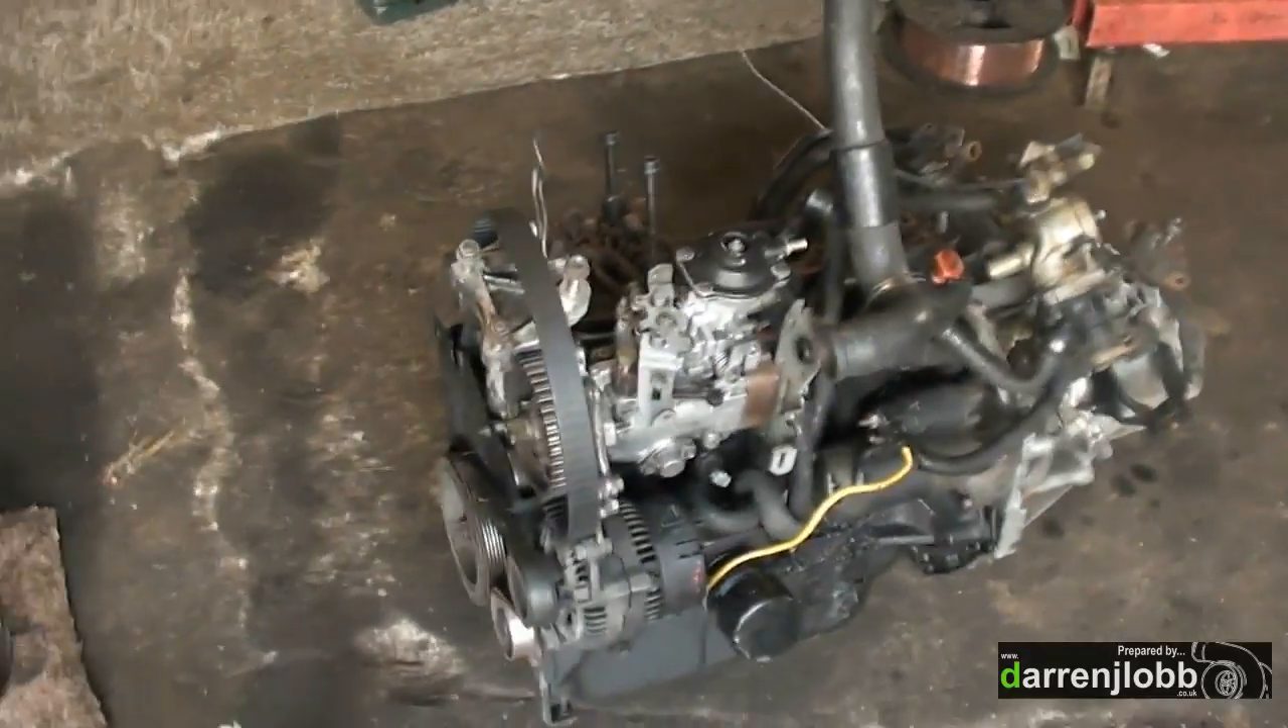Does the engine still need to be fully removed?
No.